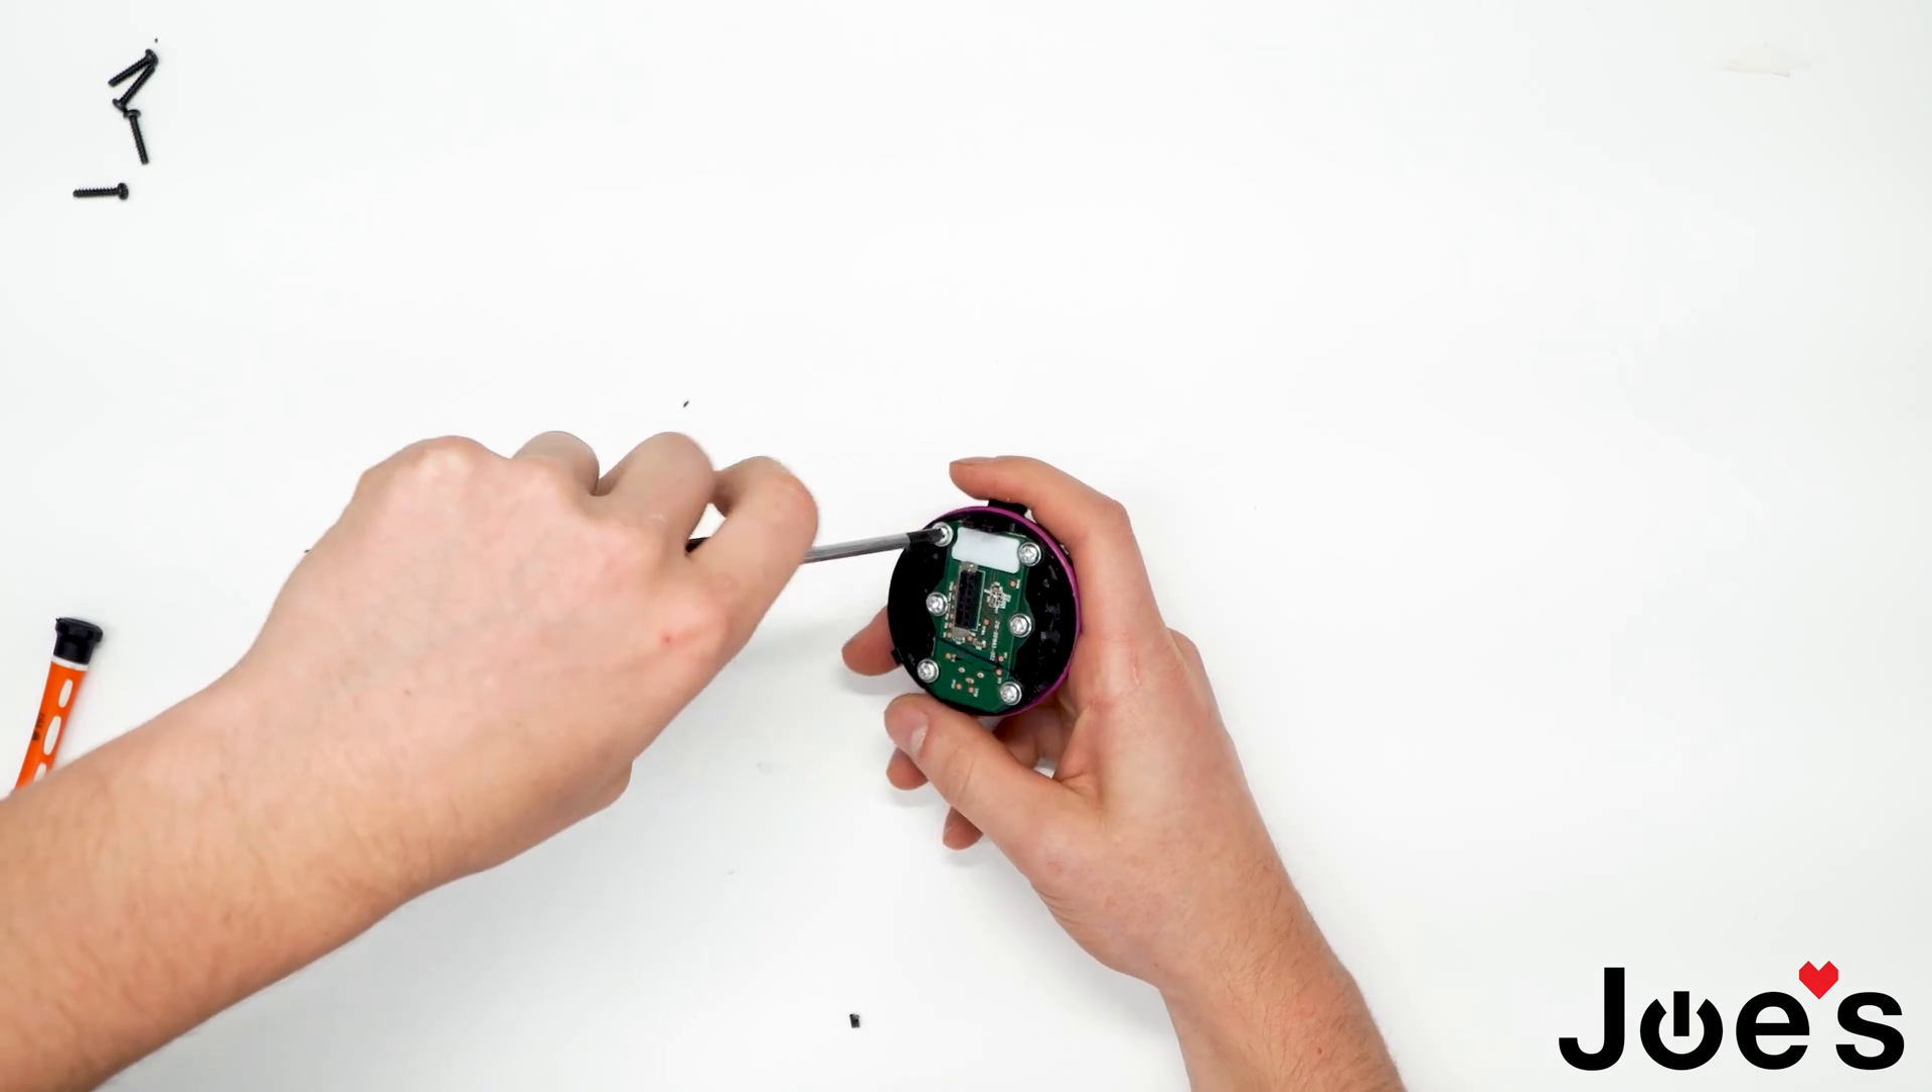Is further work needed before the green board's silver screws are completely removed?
Yes.